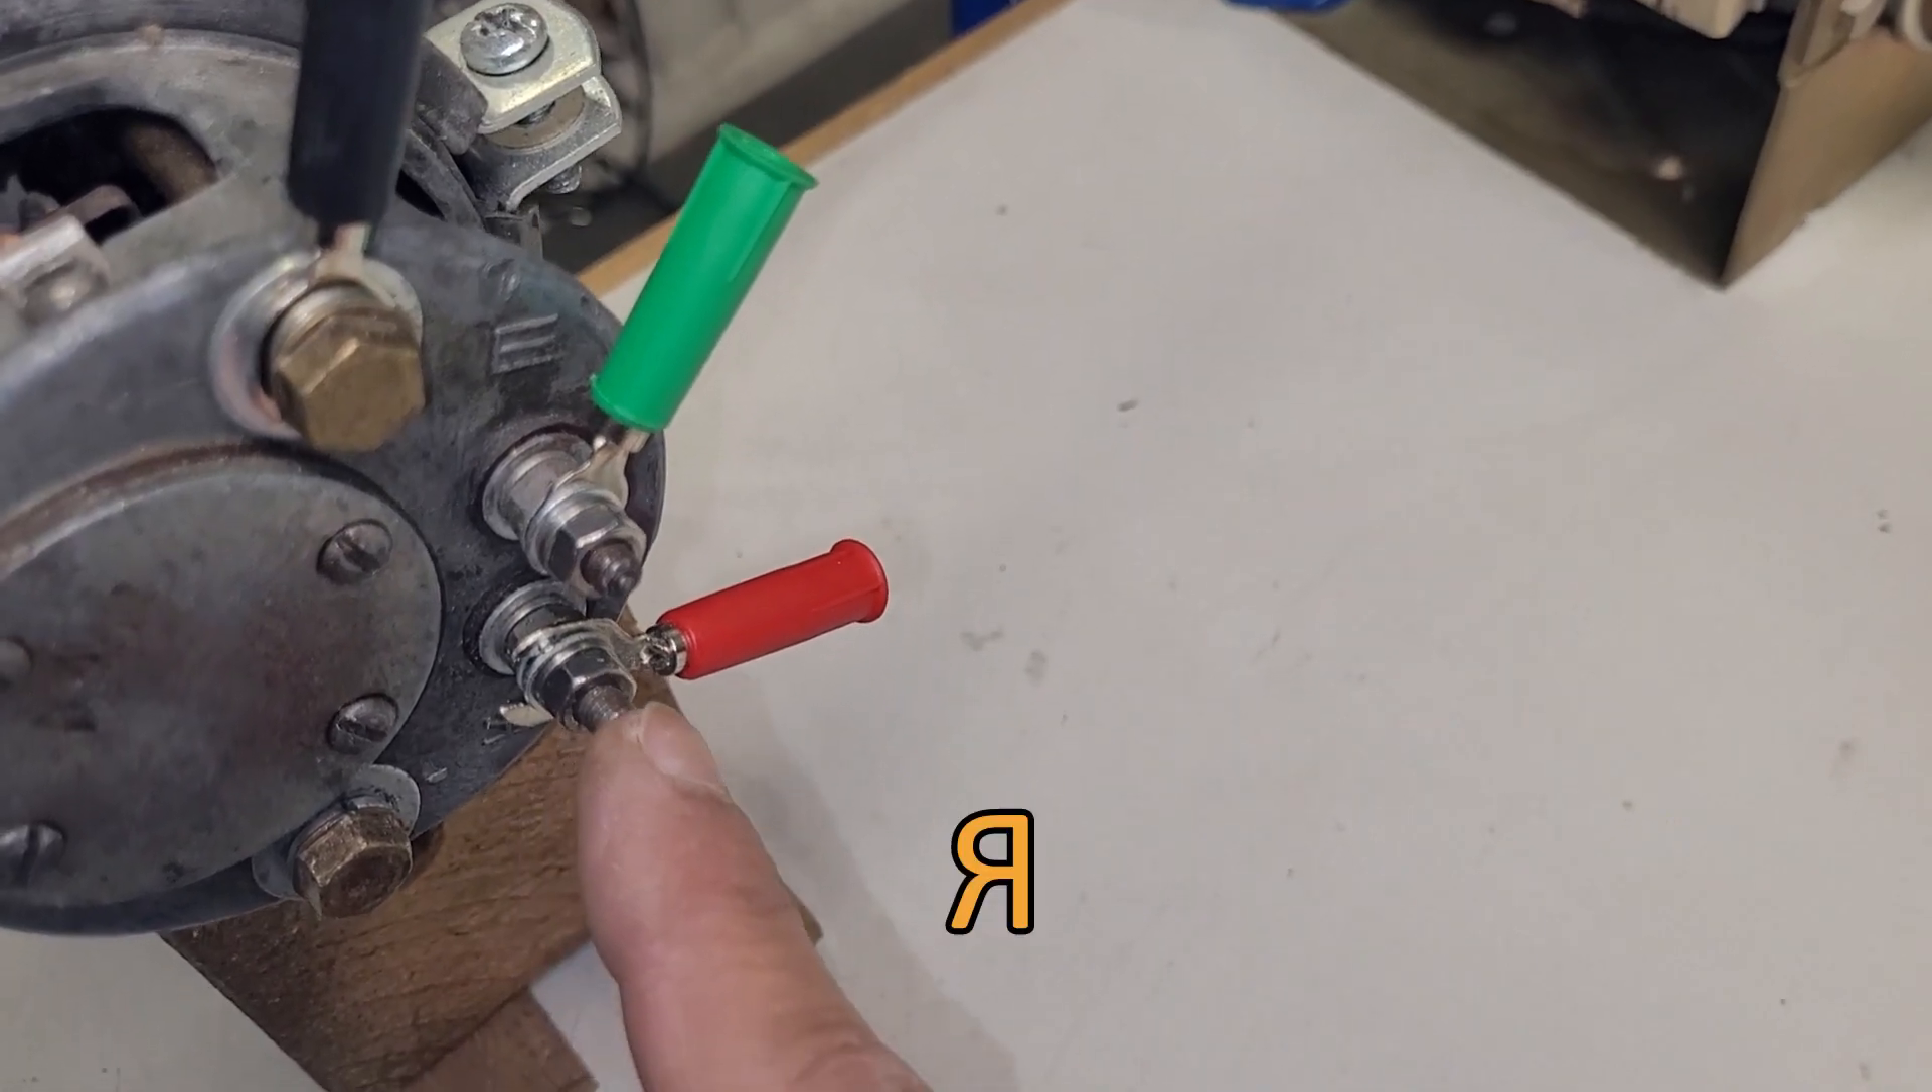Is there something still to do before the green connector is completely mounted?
No.